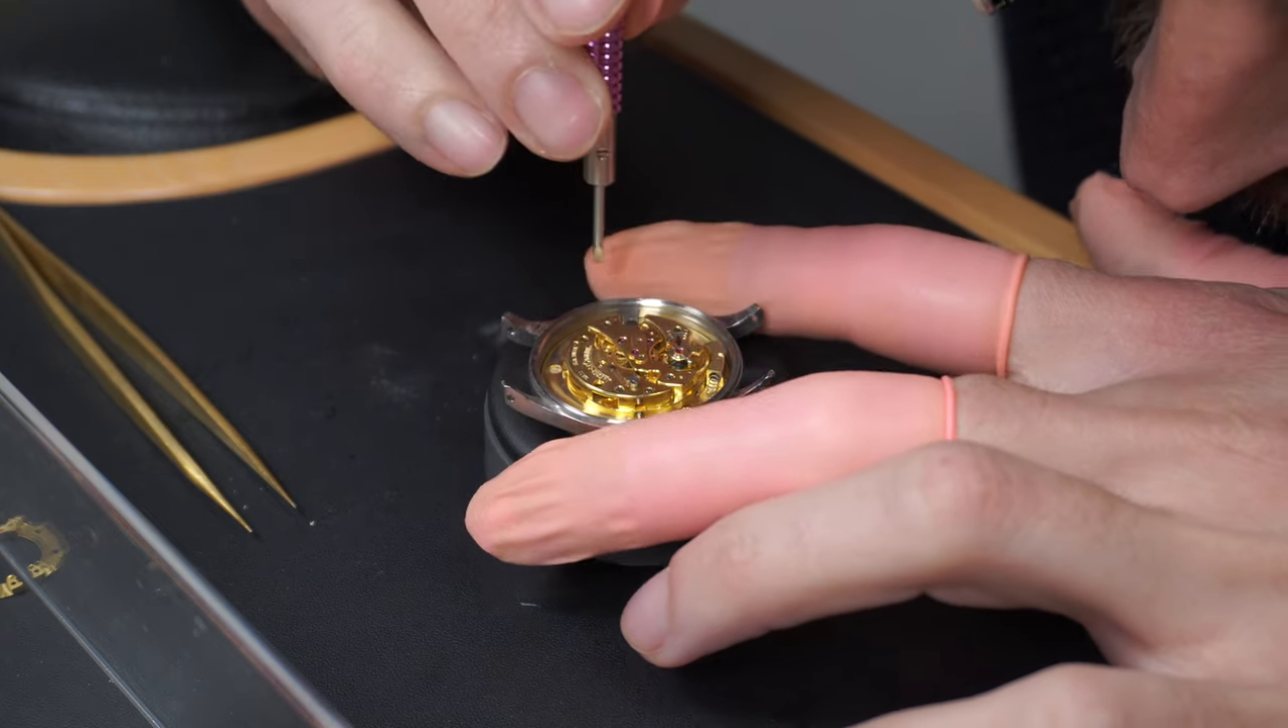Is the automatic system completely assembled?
No.